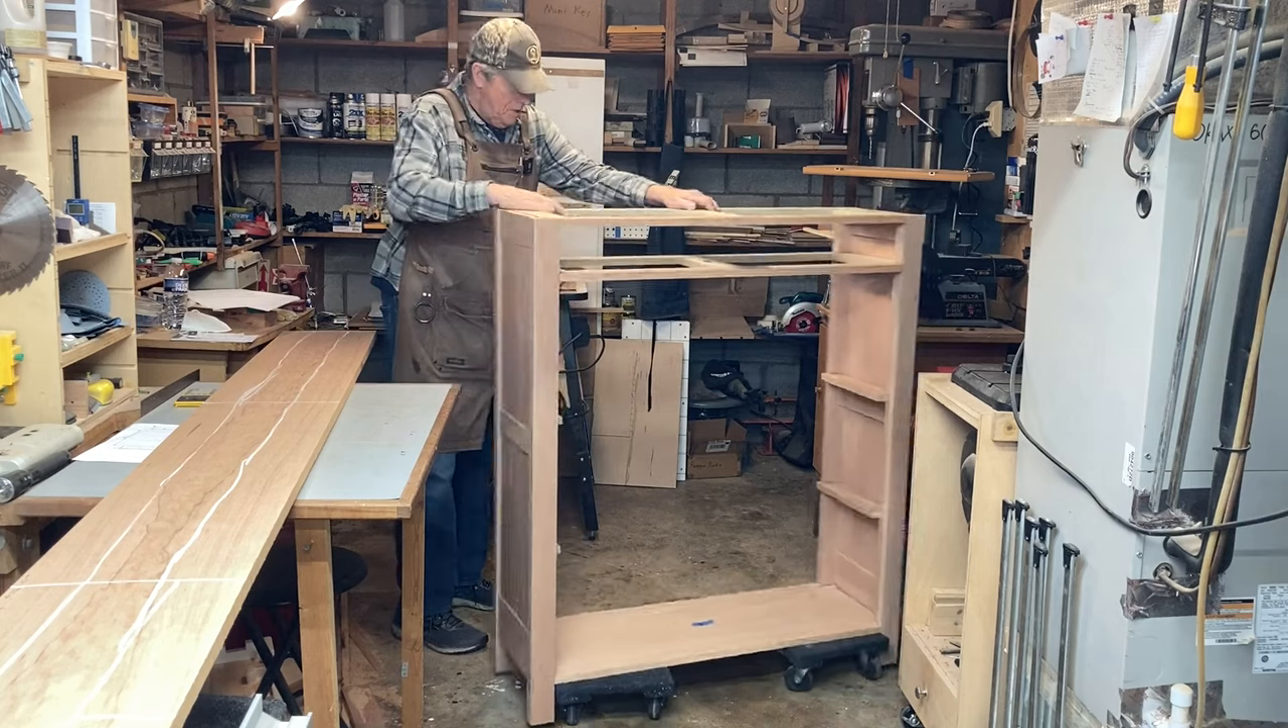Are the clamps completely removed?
Yes.